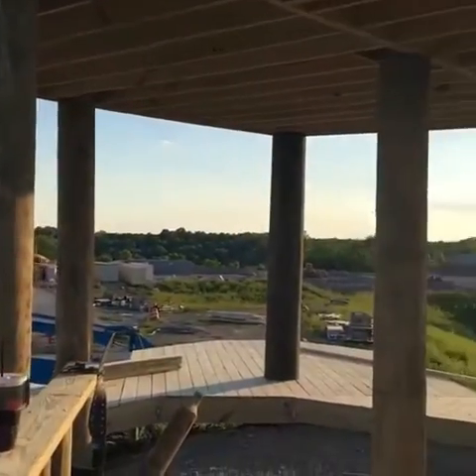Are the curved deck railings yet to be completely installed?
Yes.